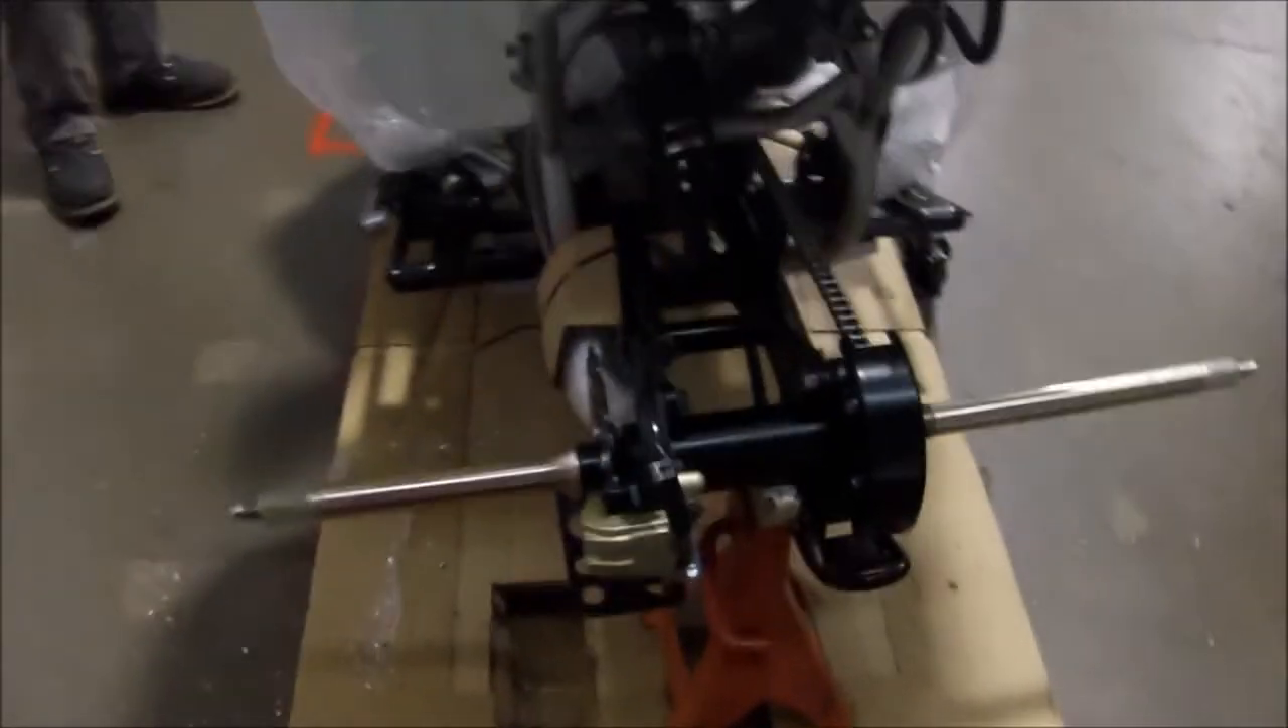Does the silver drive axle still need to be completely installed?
No.